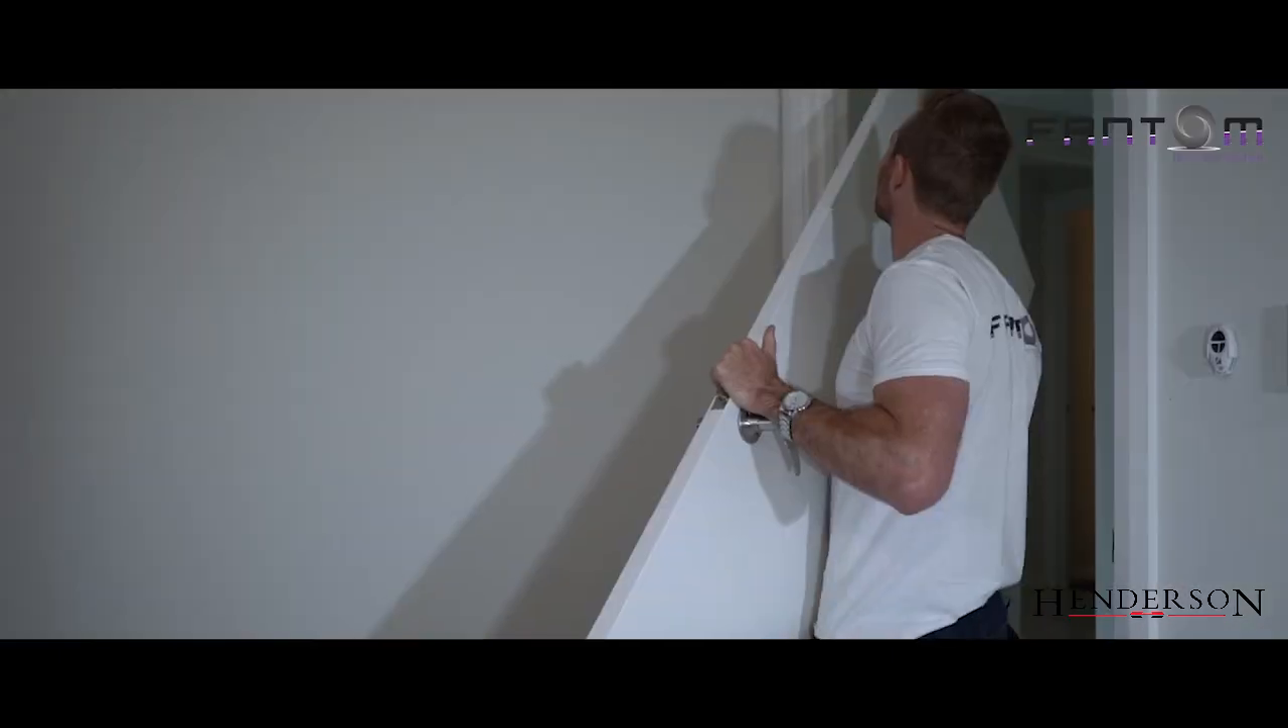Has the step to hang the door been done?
No.